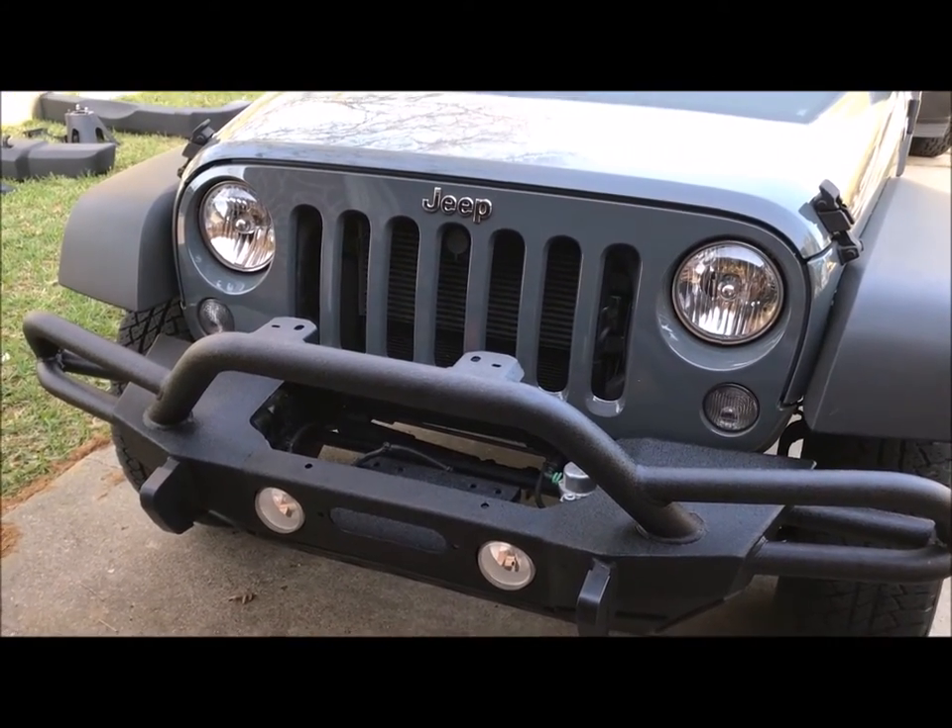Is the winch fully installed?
No.